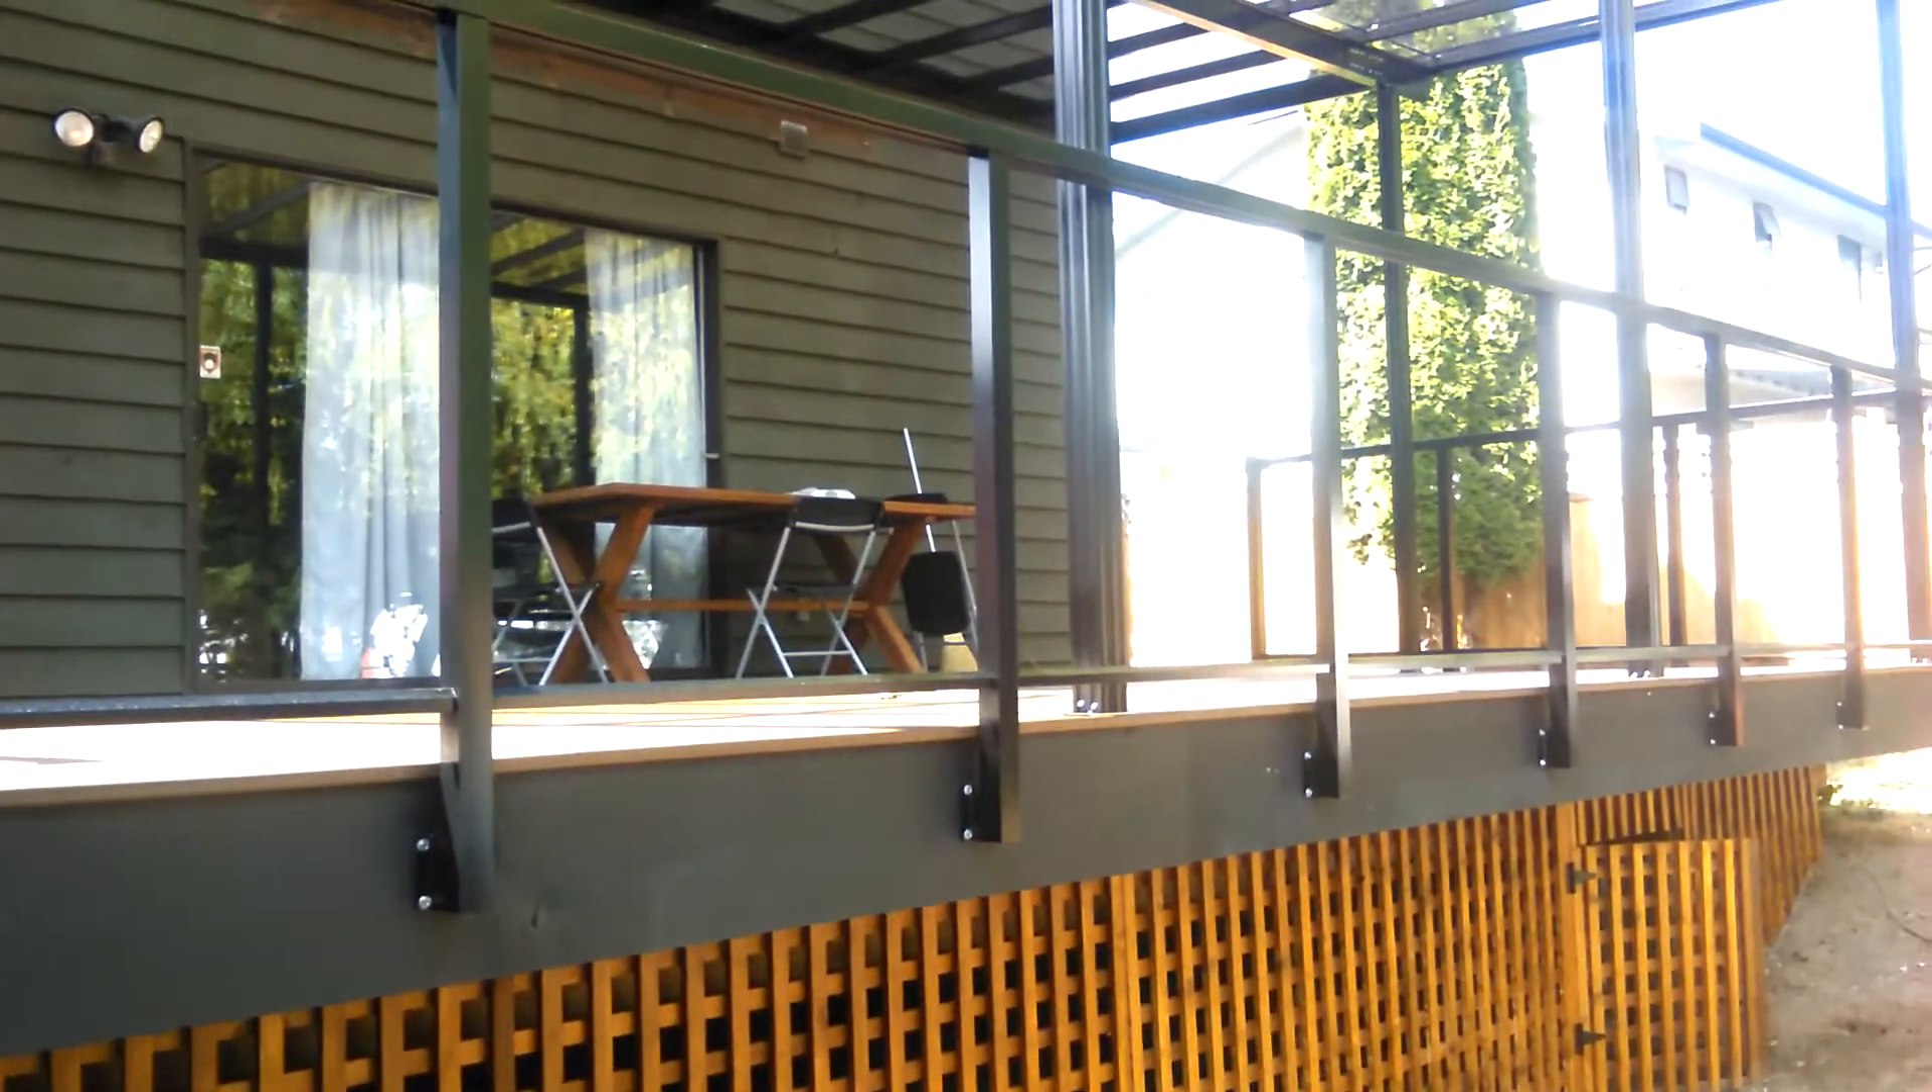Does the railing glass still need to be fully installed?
Yes.